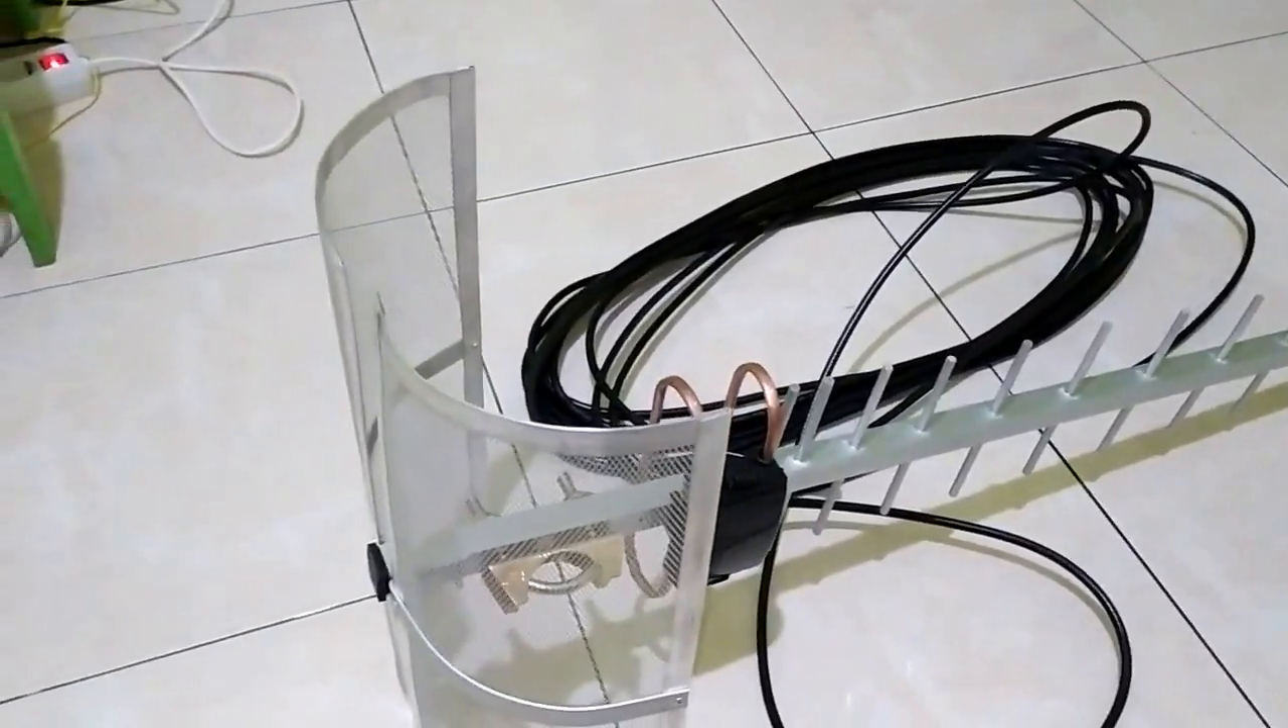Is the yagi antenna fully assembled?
Yes.